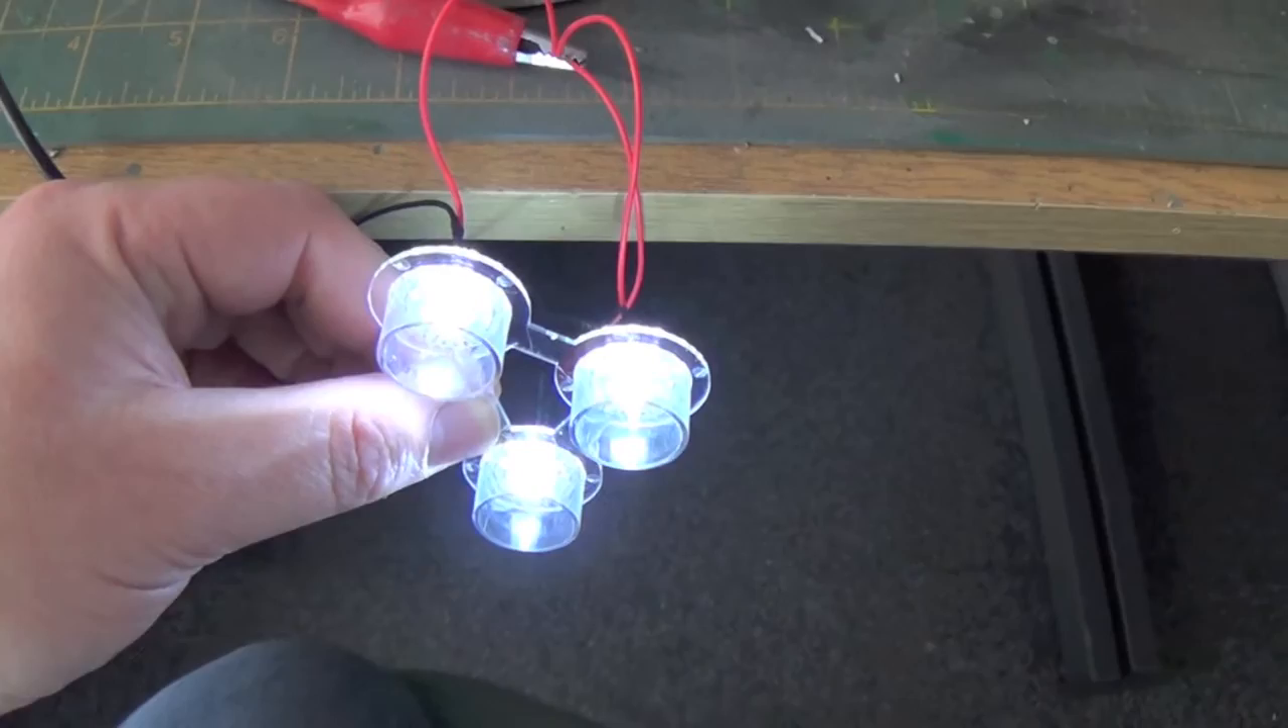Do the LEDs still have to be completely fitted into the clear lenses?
No.